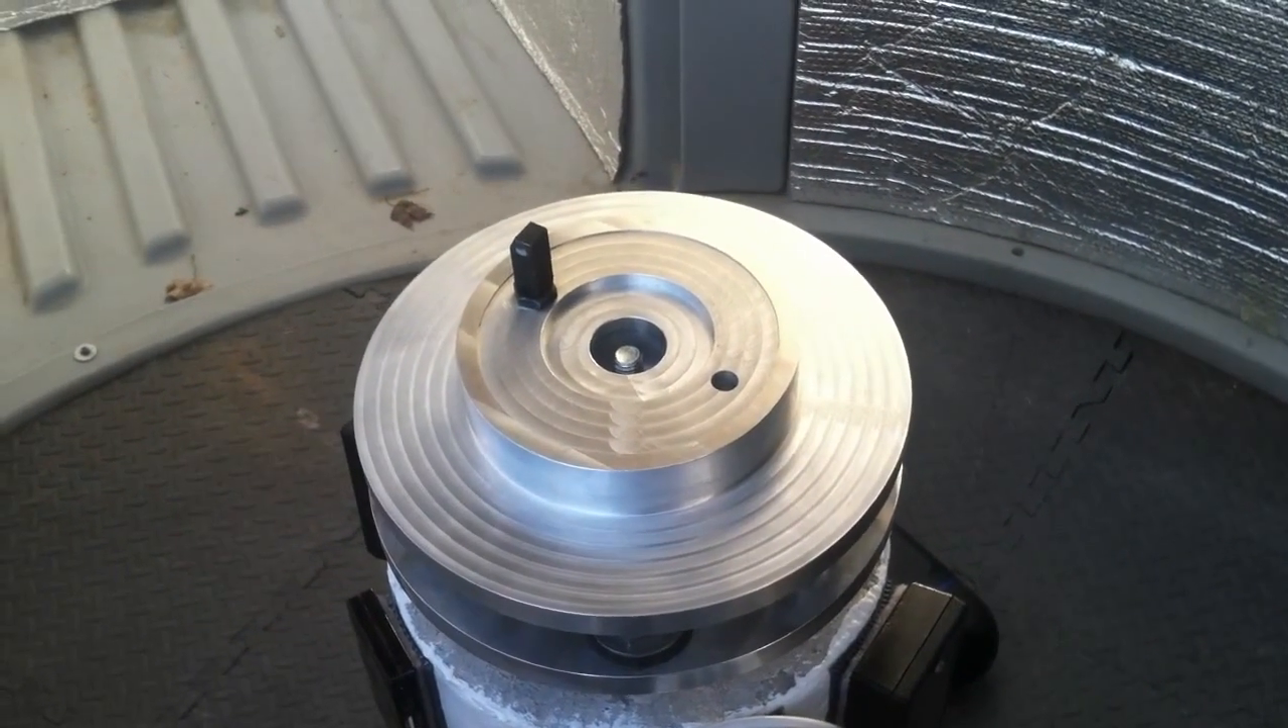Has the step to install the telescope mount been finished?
No.